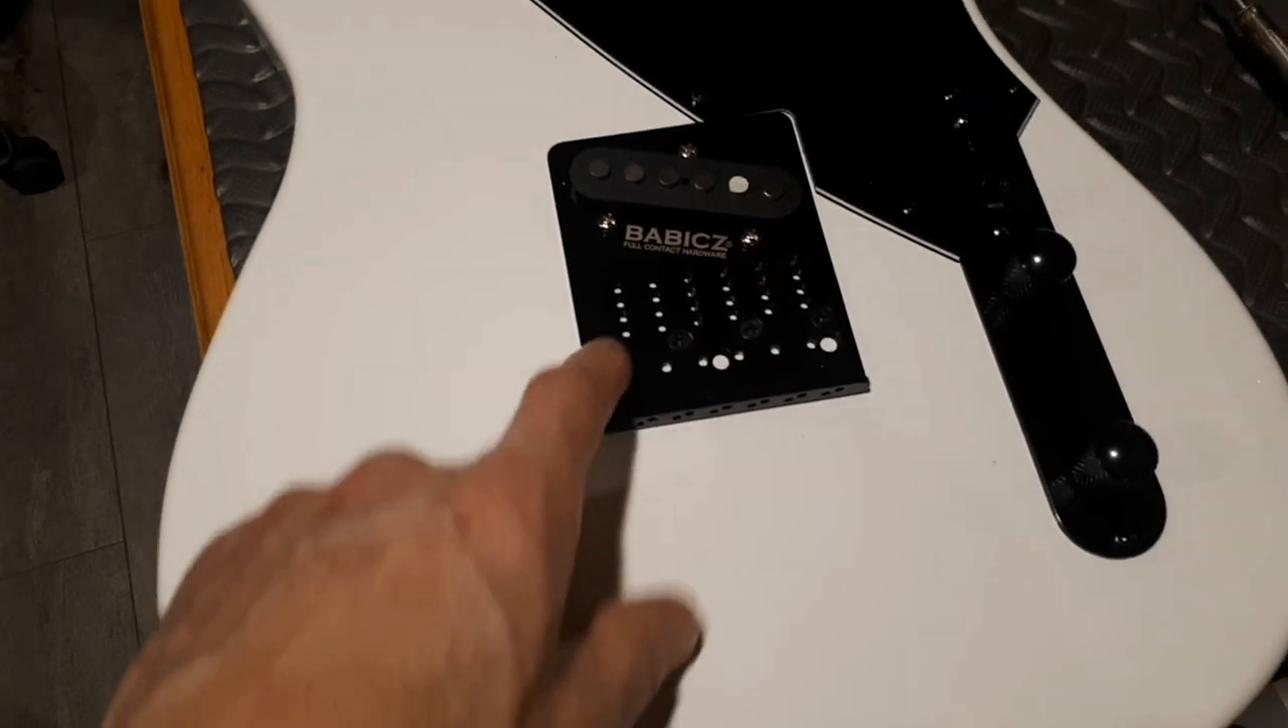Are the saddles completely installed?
No.